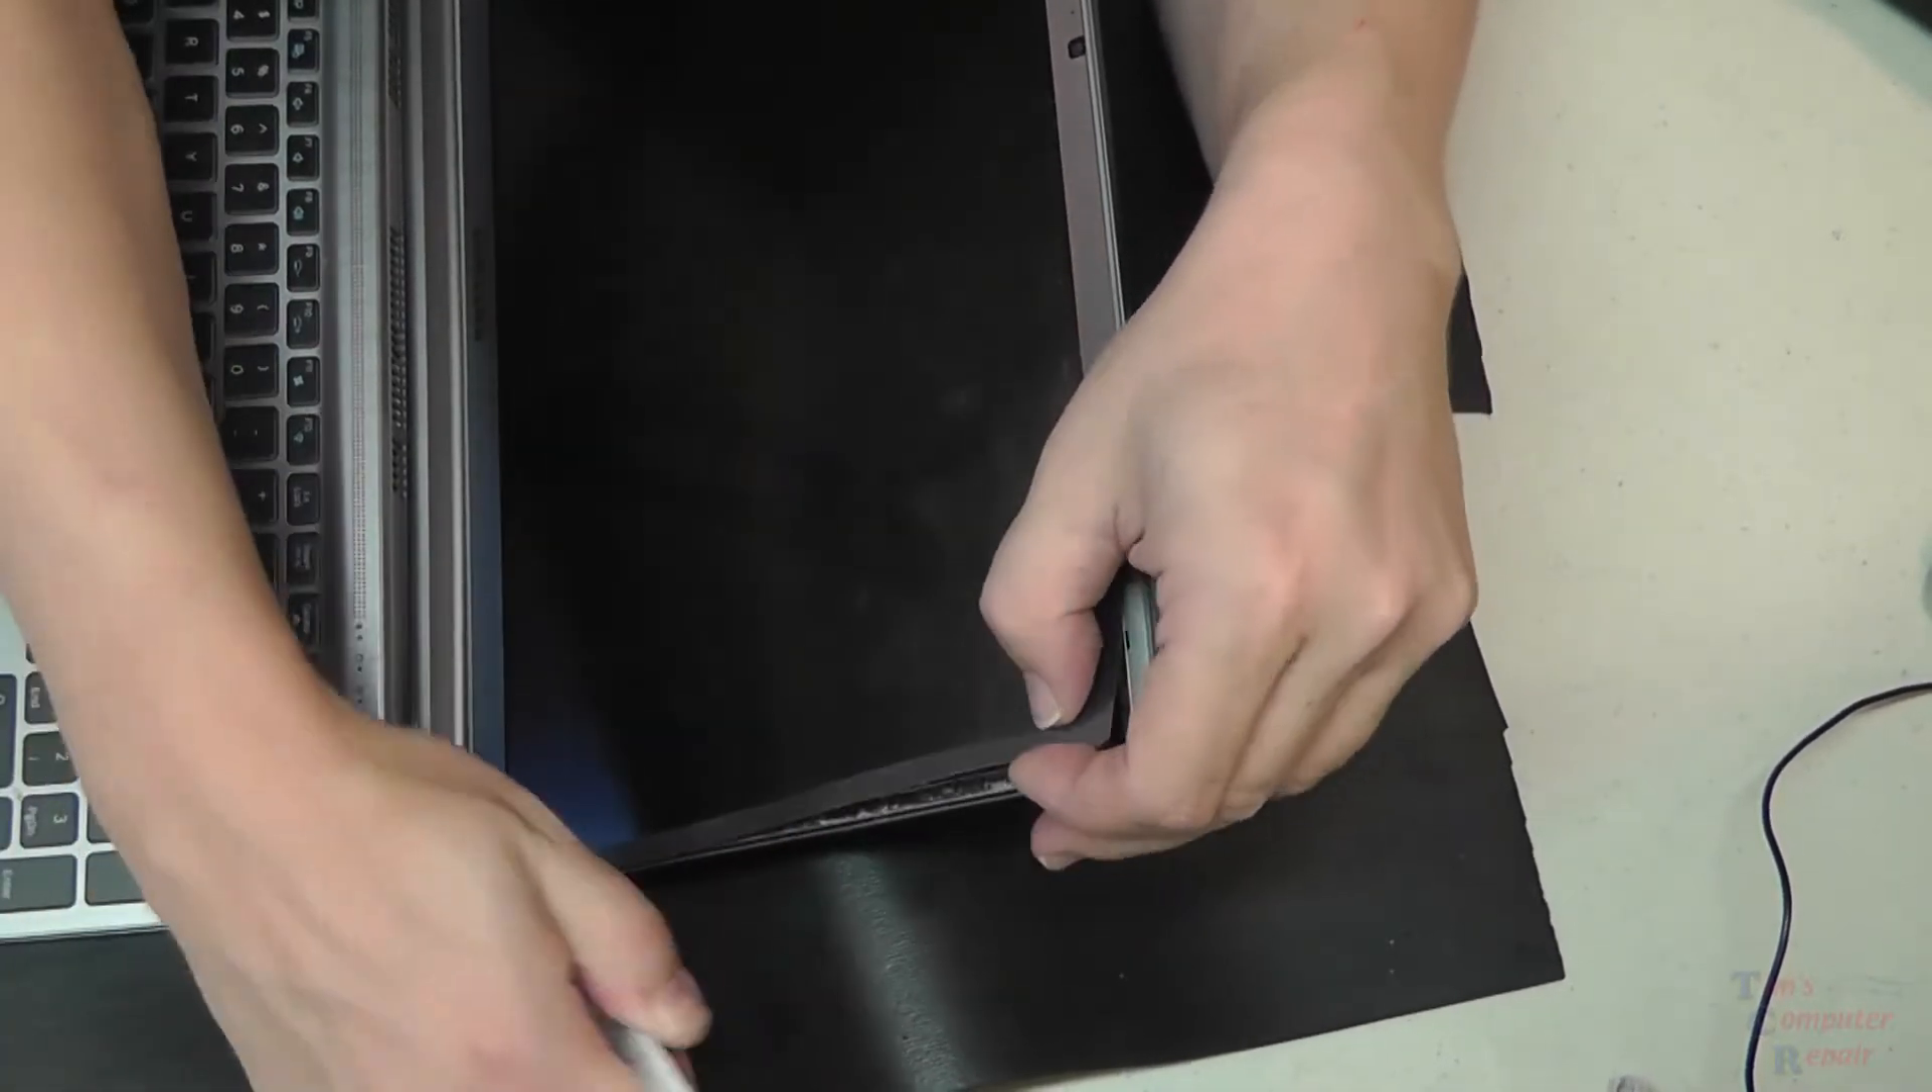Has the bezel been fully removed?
No.